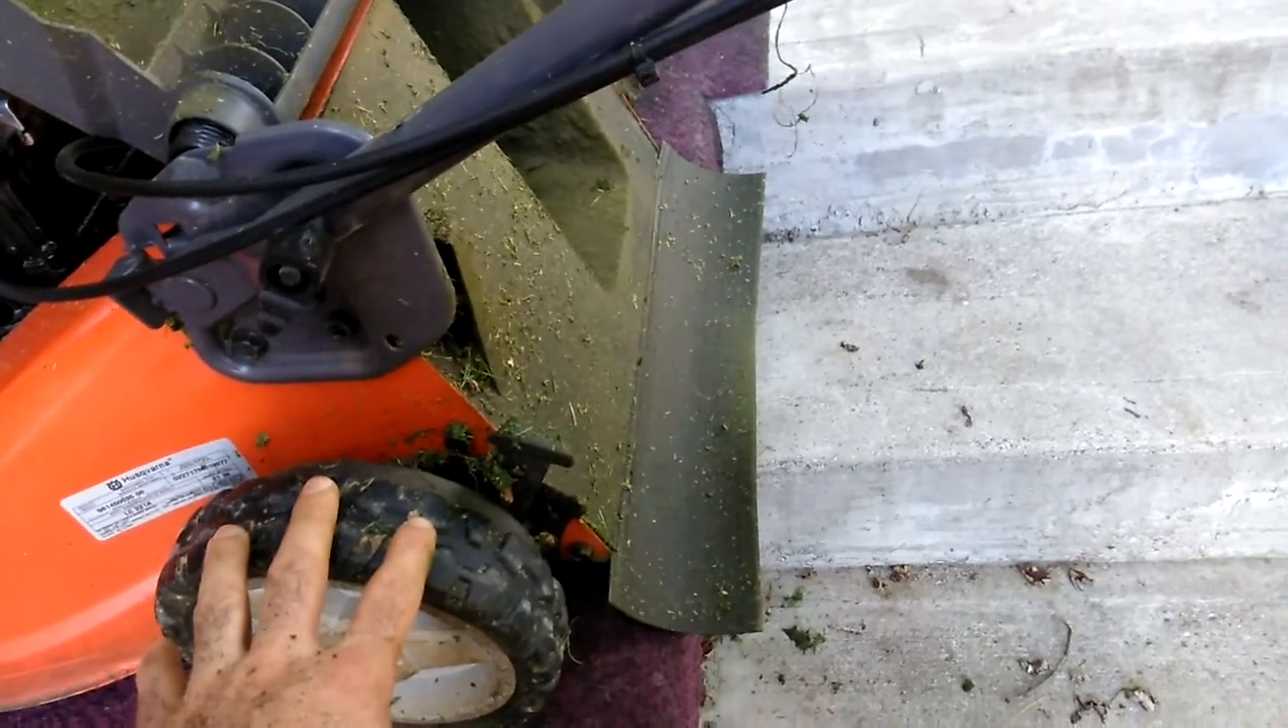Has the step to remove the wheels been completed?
No.